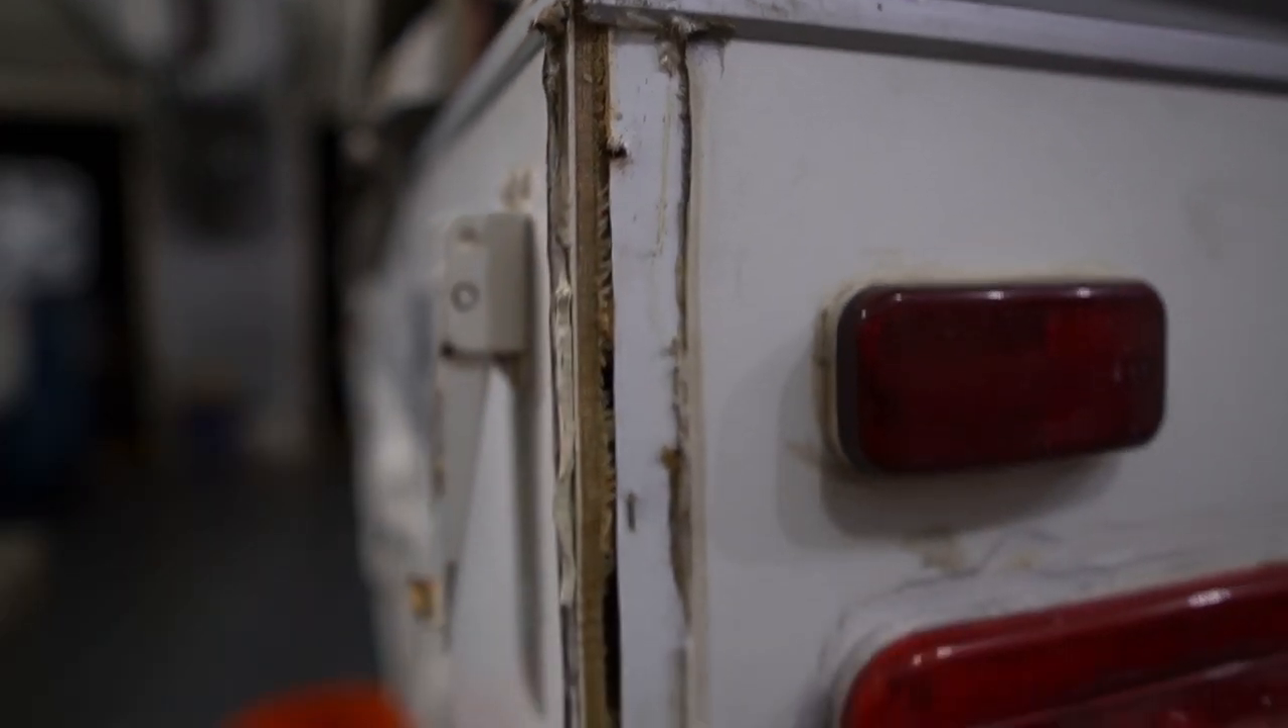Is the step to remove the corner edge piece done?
Yes.